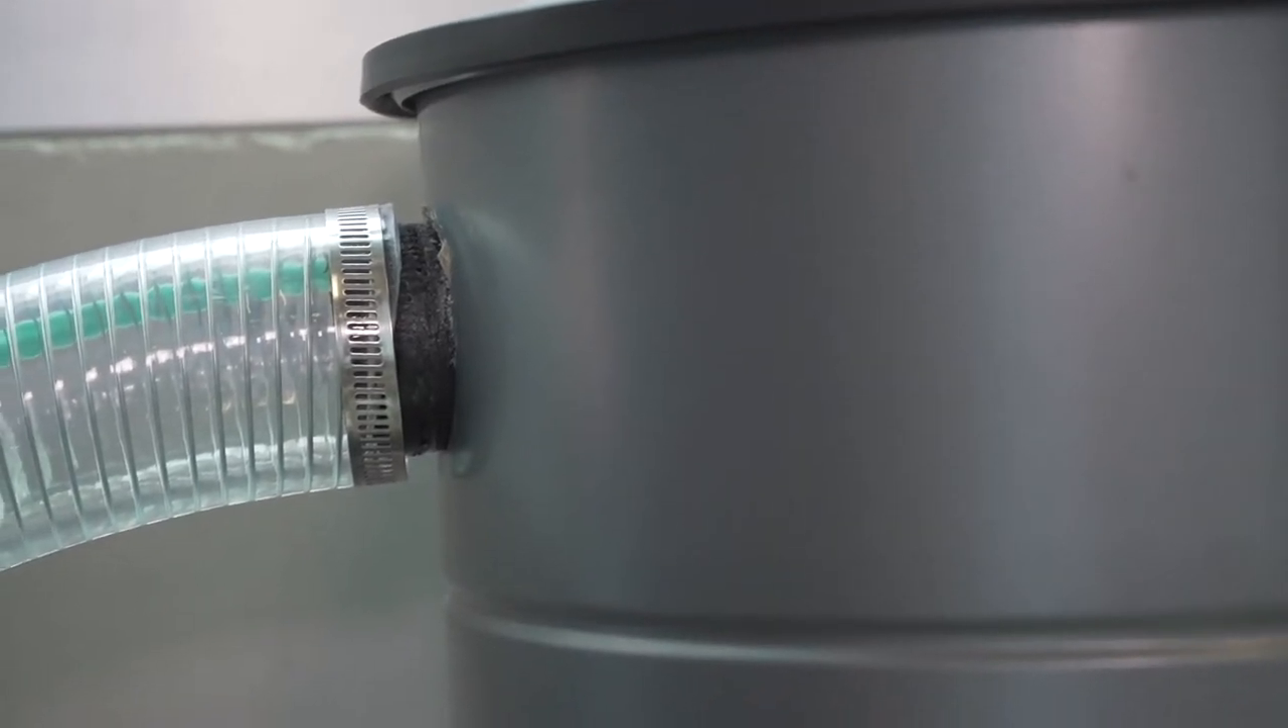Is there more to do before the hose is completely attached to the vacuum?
No.